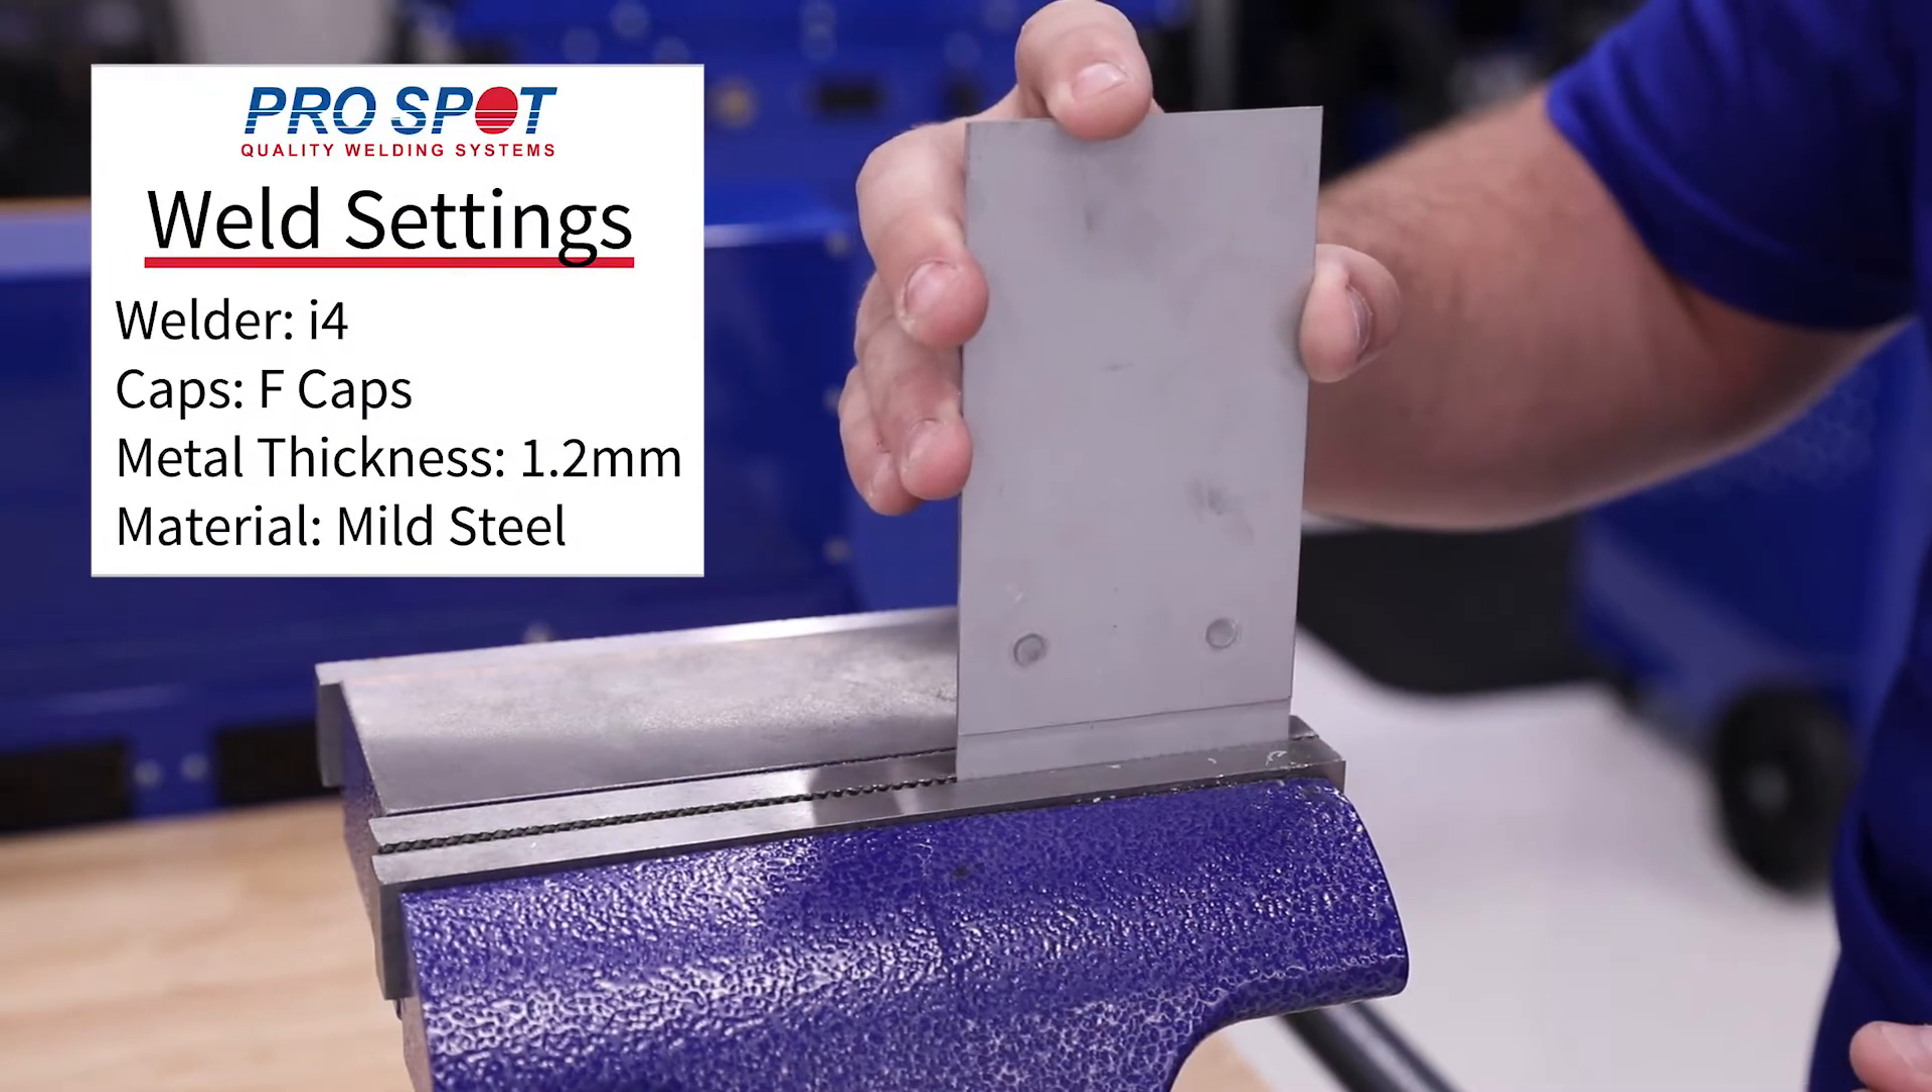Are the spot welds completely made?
Yes.